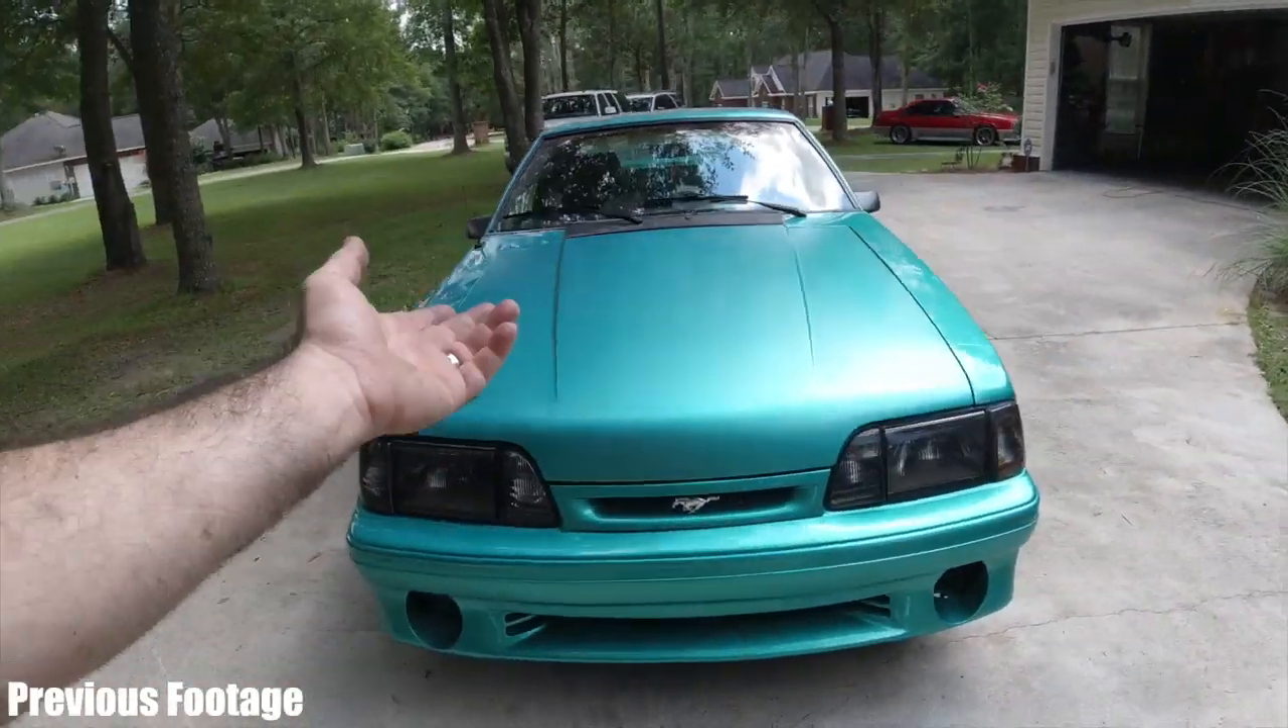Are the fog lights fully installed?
No.